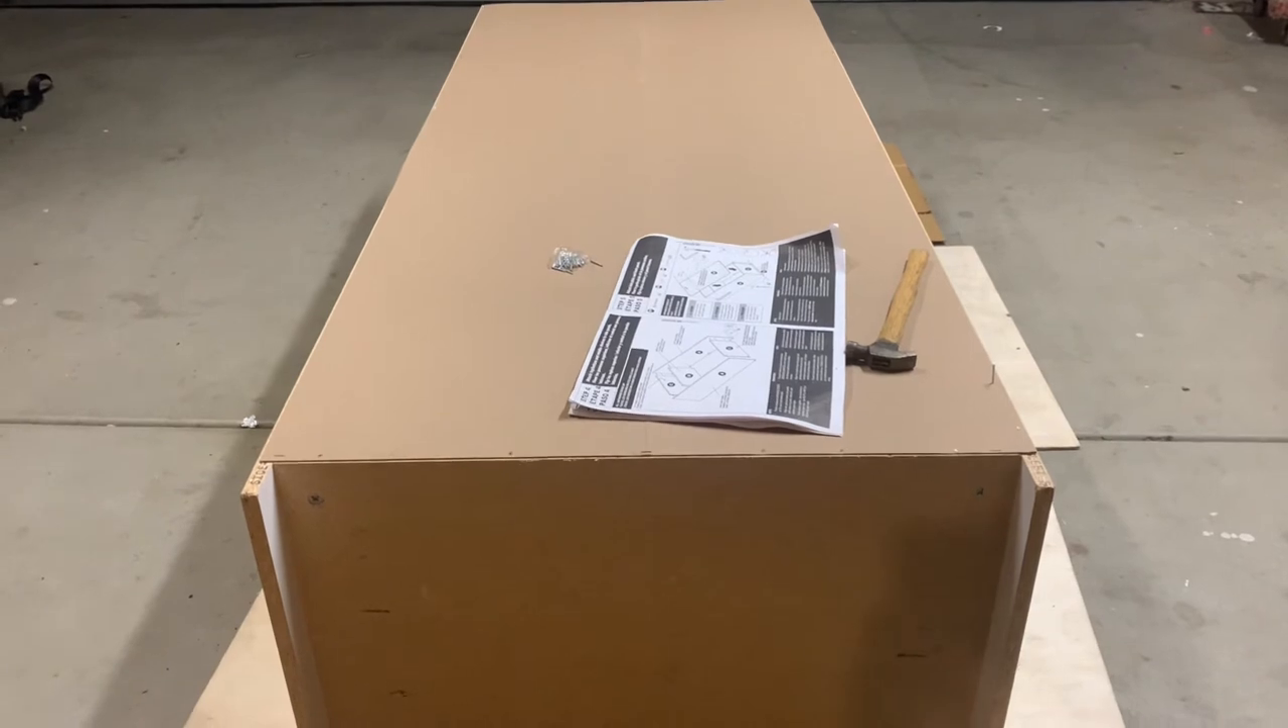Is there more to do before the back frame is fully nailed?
Yes.